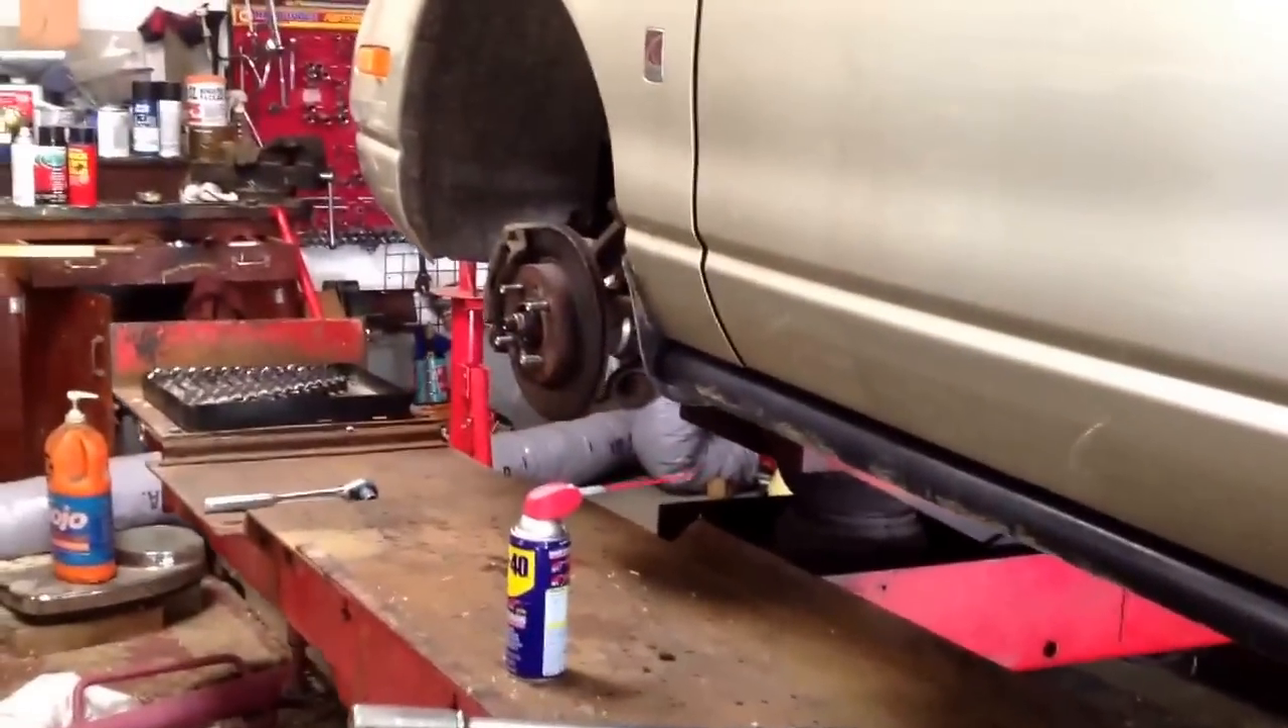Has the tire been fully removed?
Yes.